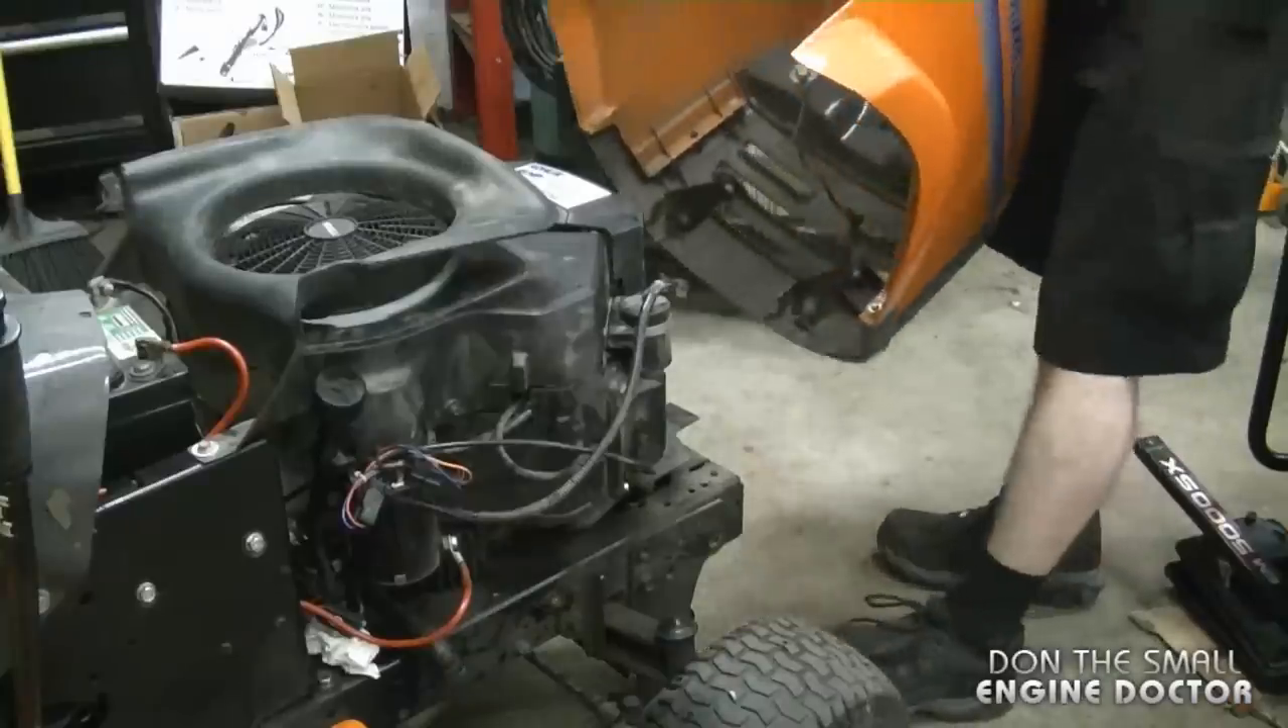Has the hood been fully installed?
No.